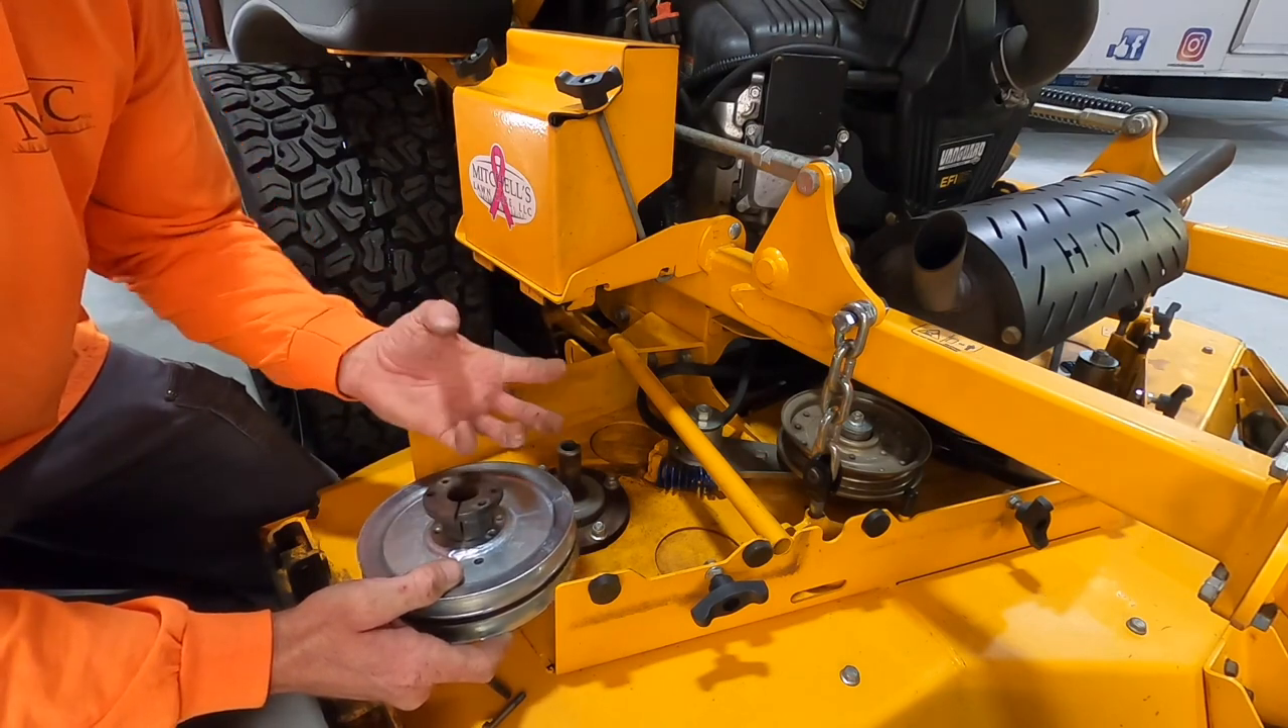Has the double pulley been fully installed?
No.